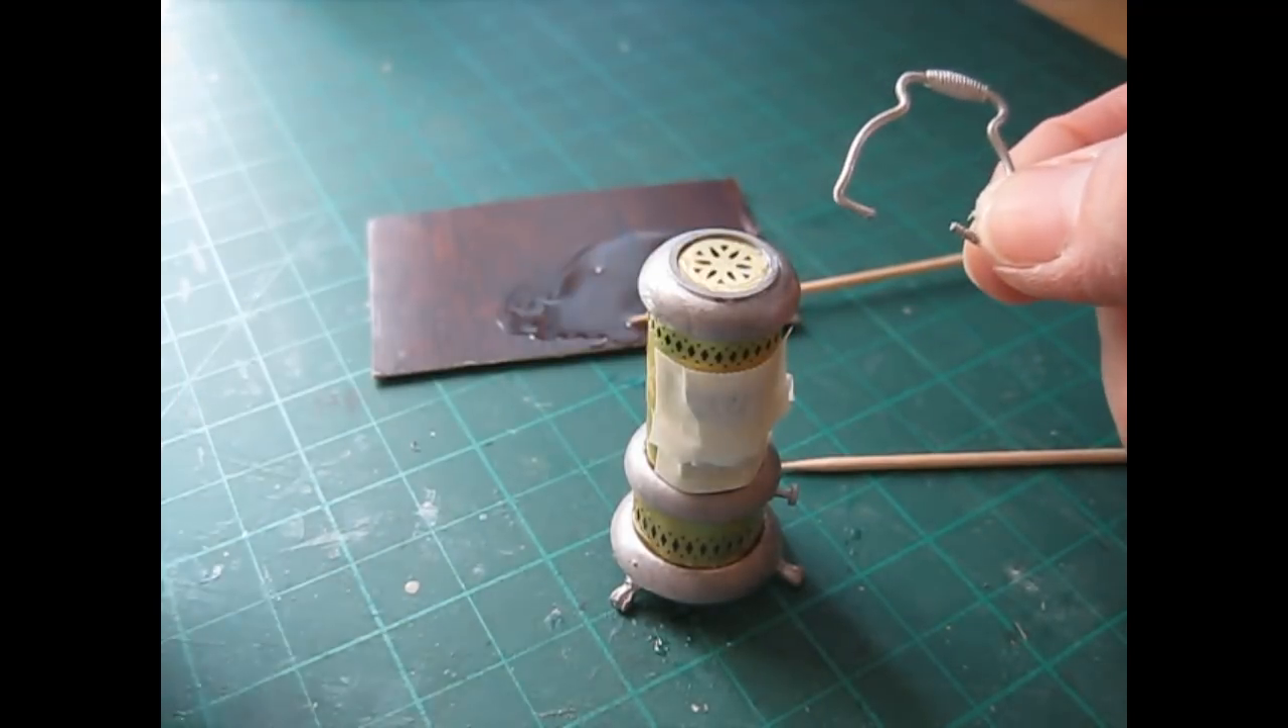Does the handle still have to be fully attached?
Yes.